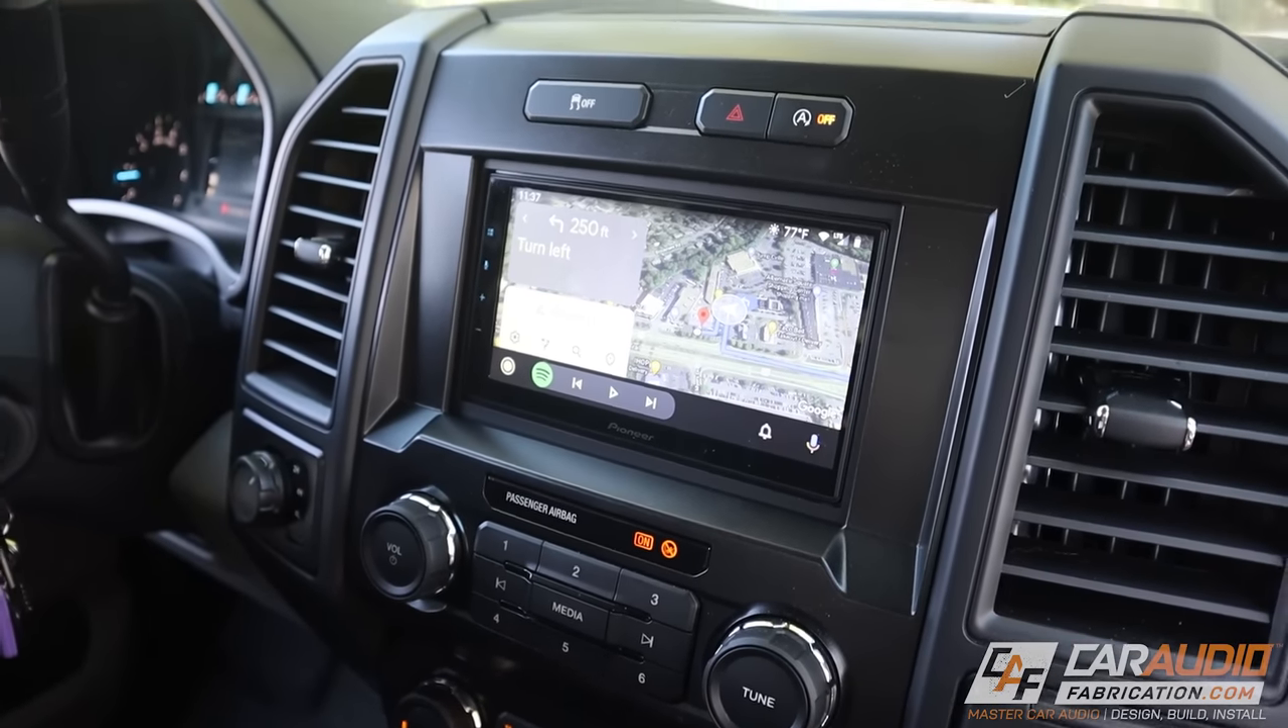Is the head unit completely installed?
Yes.